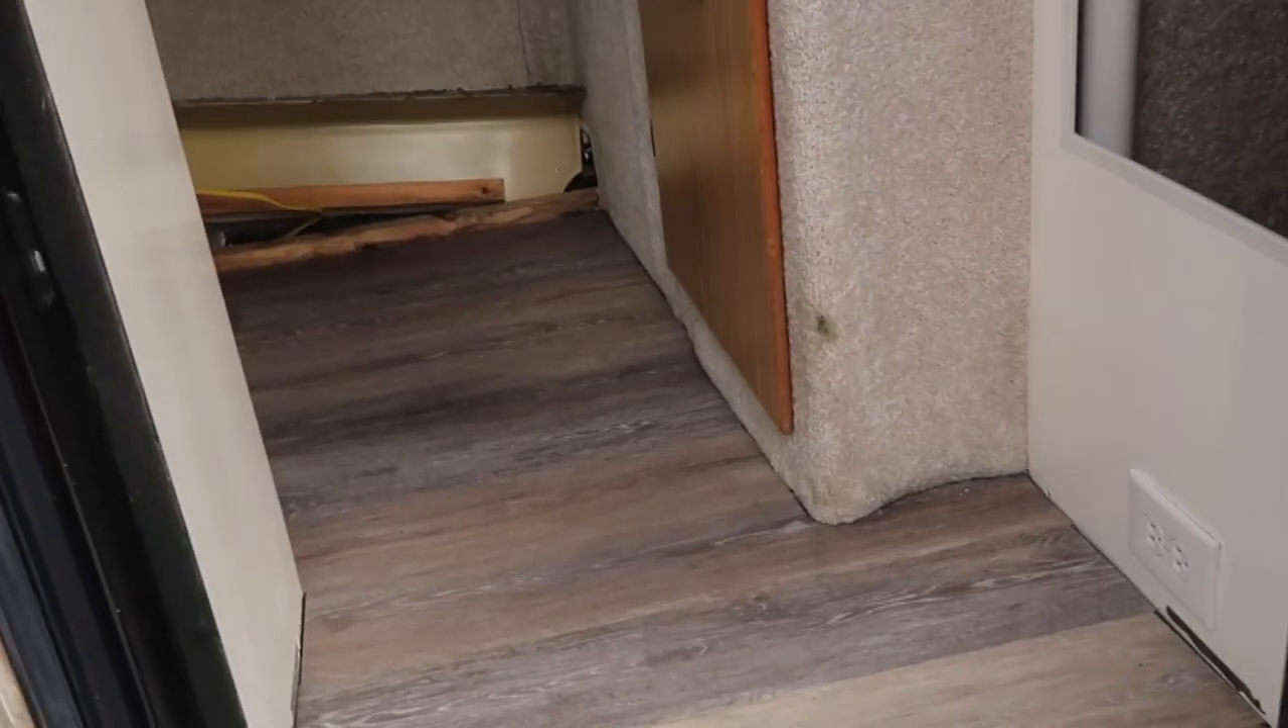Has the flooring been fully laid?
Yes.